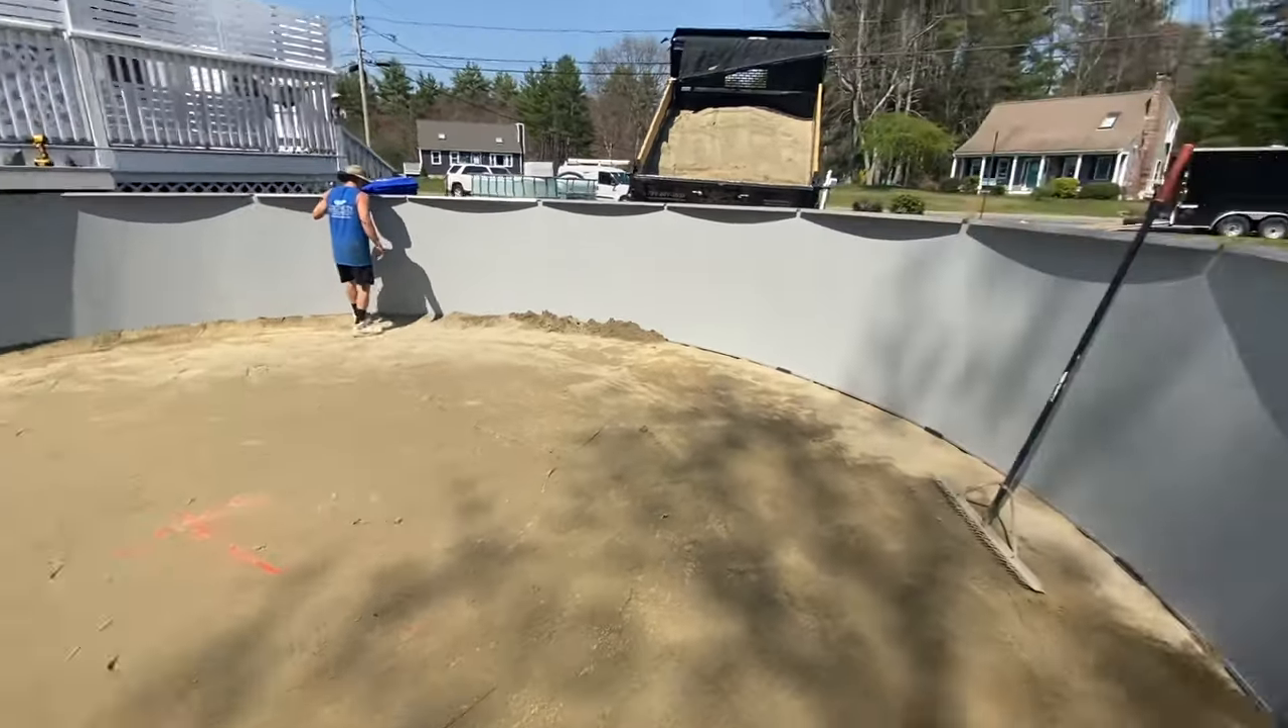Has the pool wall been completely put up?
Yes.